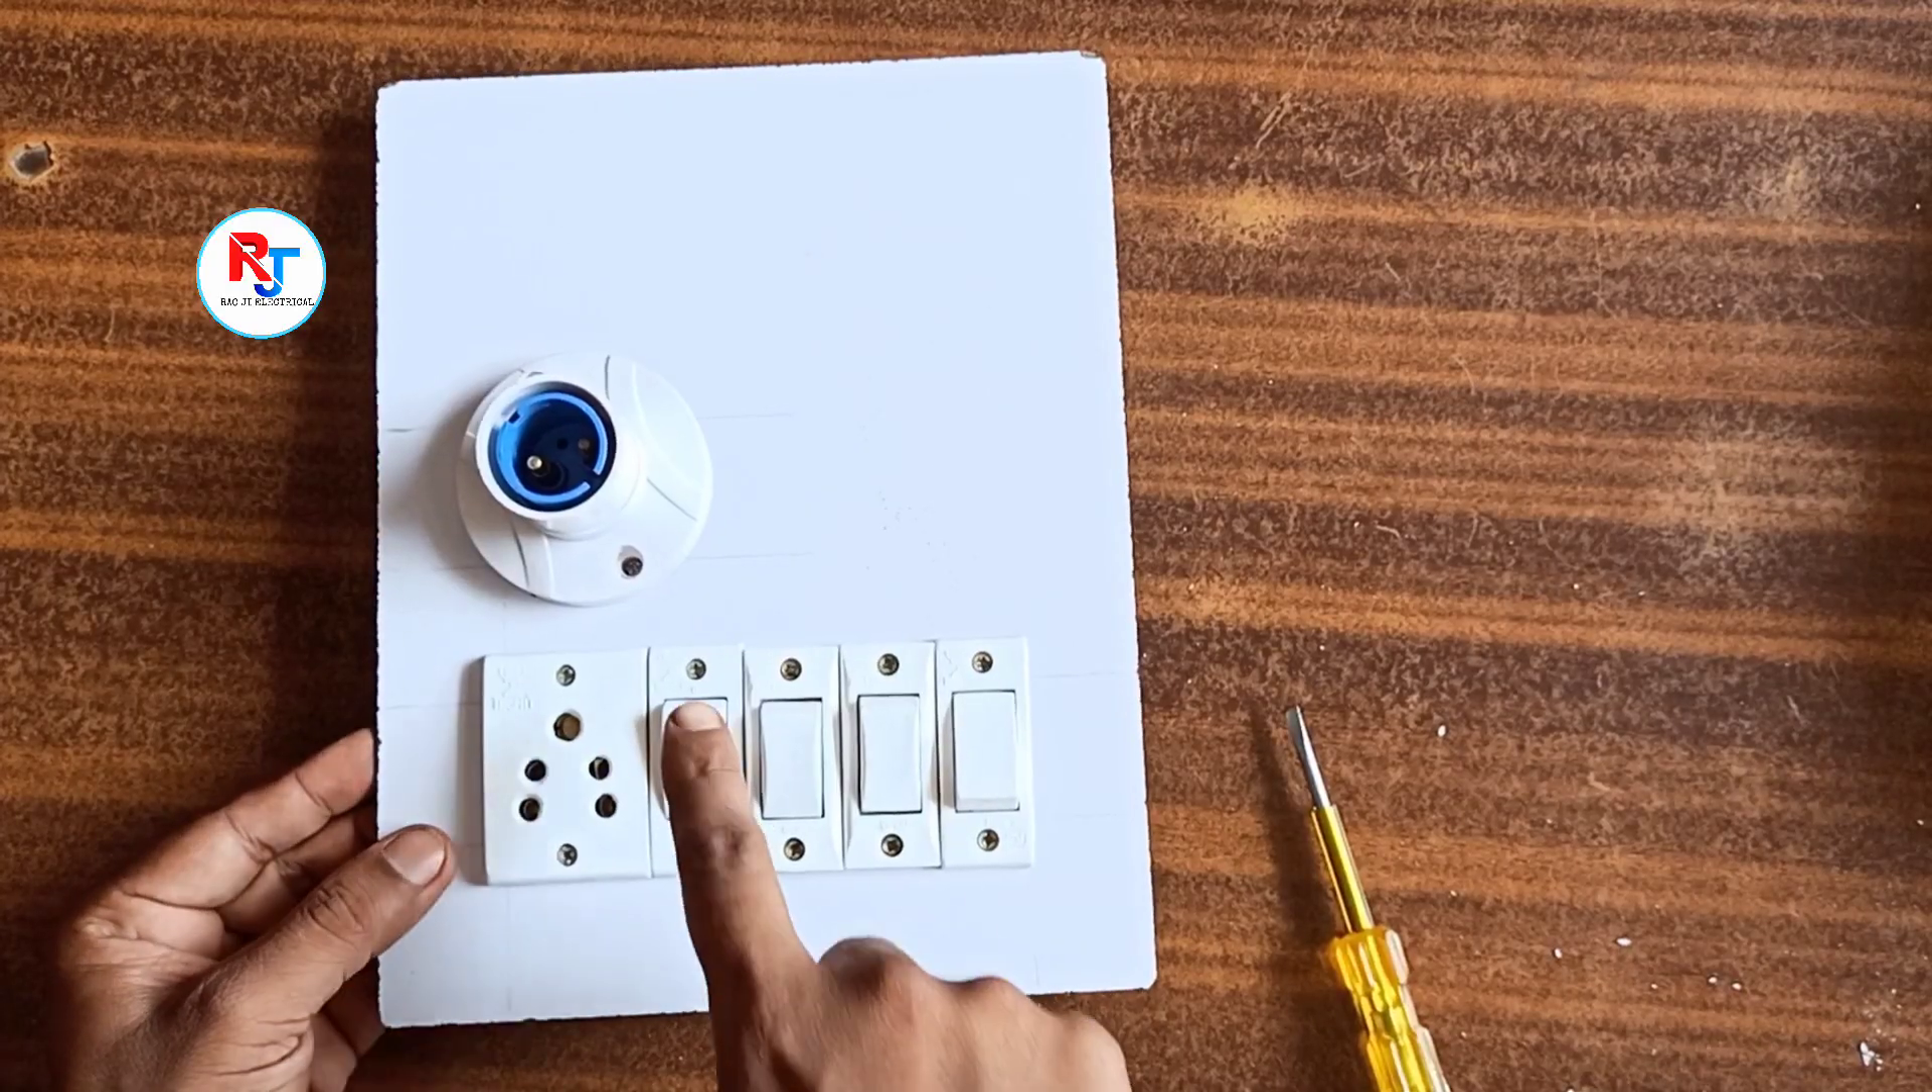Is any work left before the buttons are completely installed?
No.